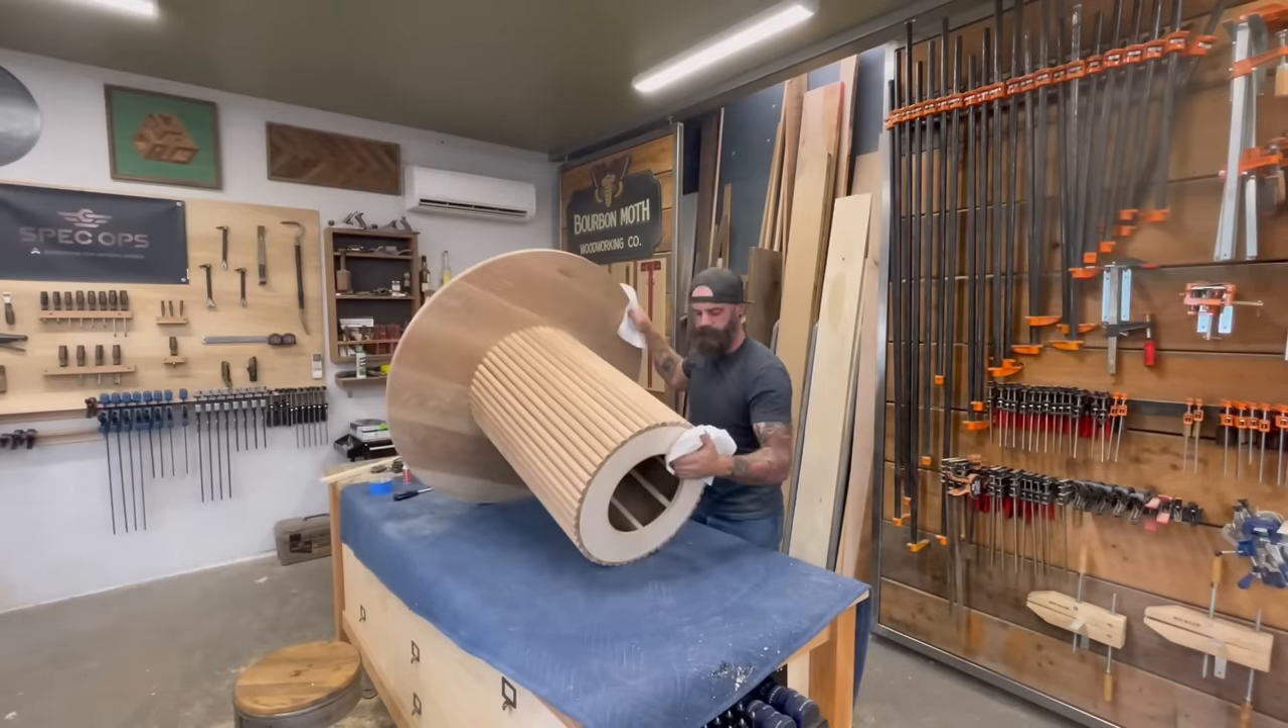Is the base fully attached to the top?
Yes.